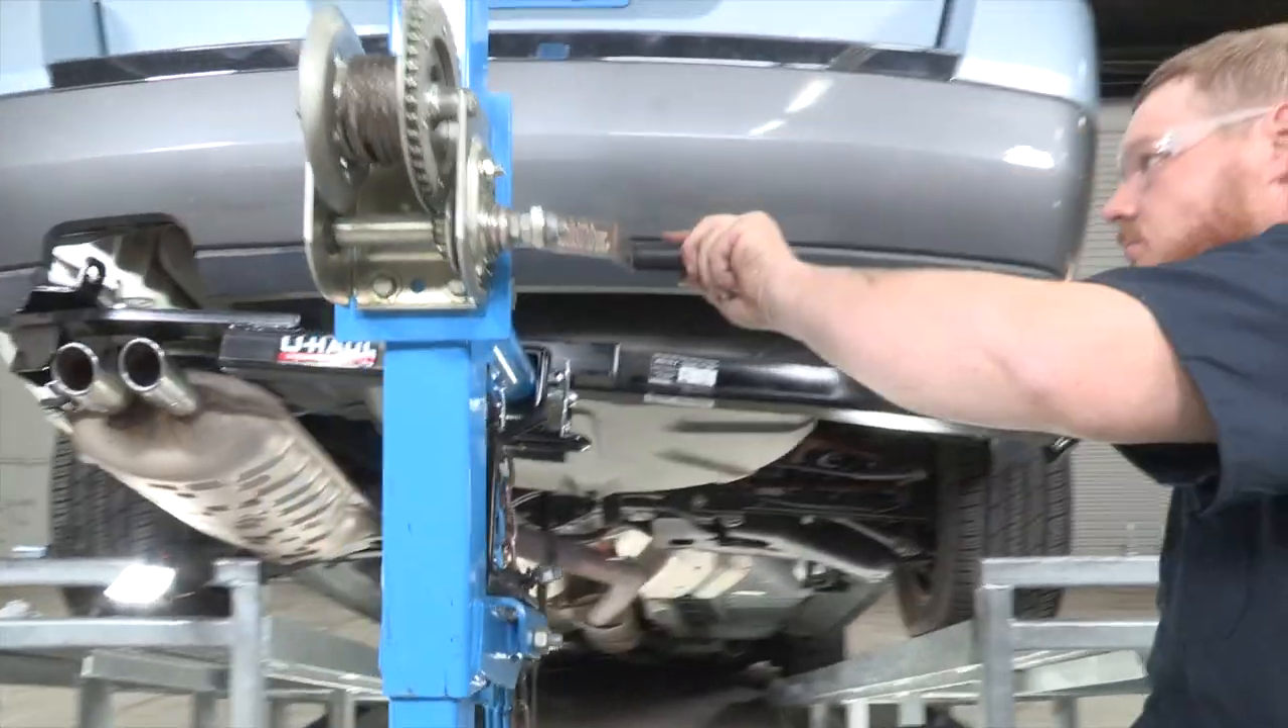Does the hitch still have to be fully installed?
Yes.